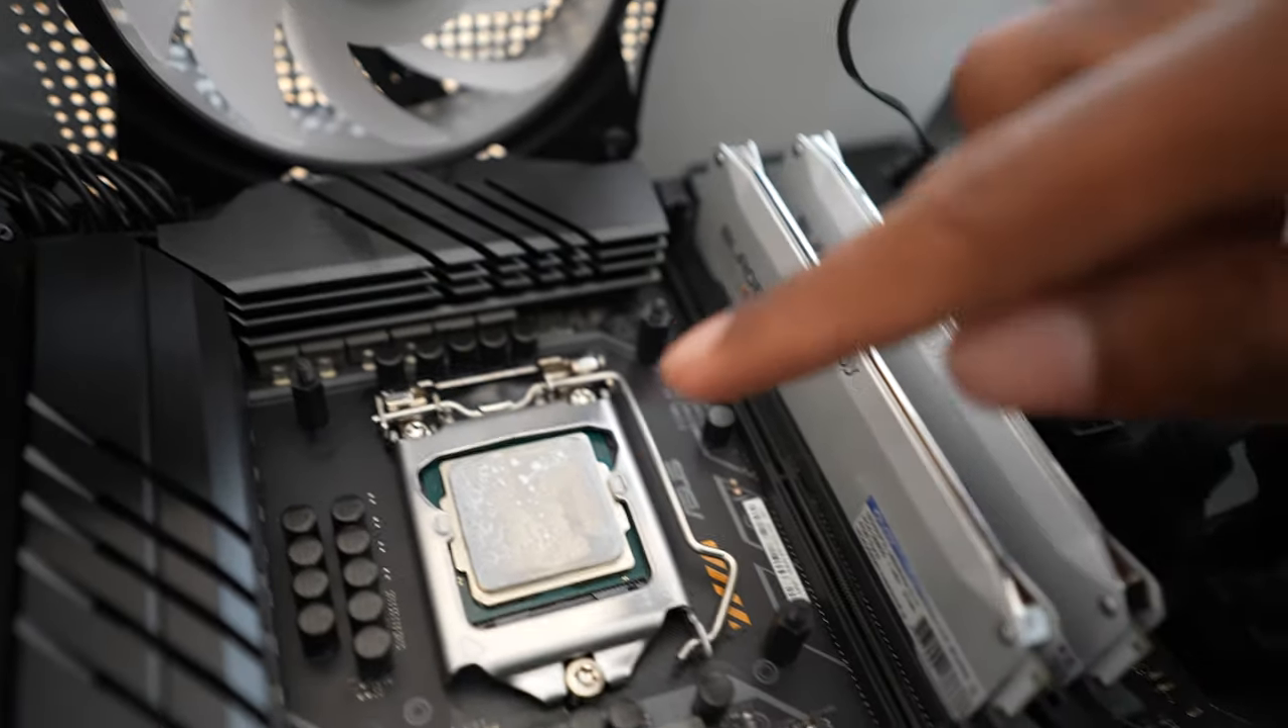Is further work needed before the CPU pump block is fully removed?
No.